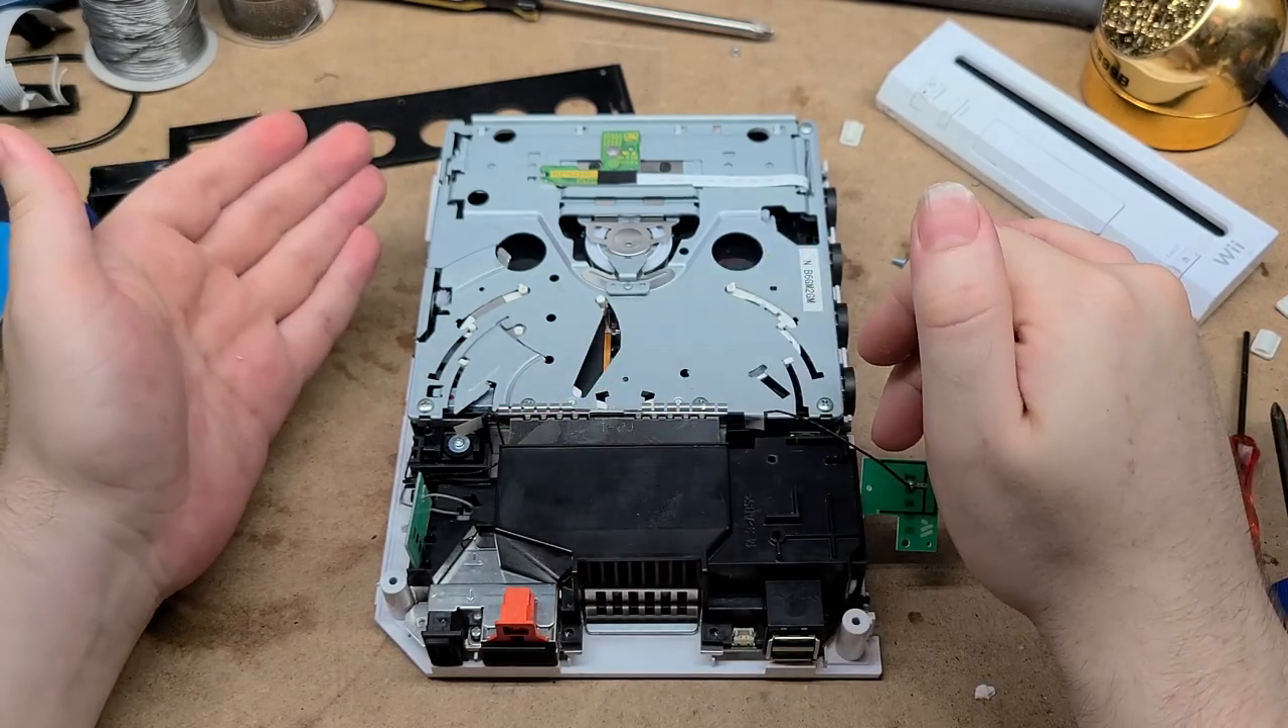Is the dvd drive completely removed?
No.